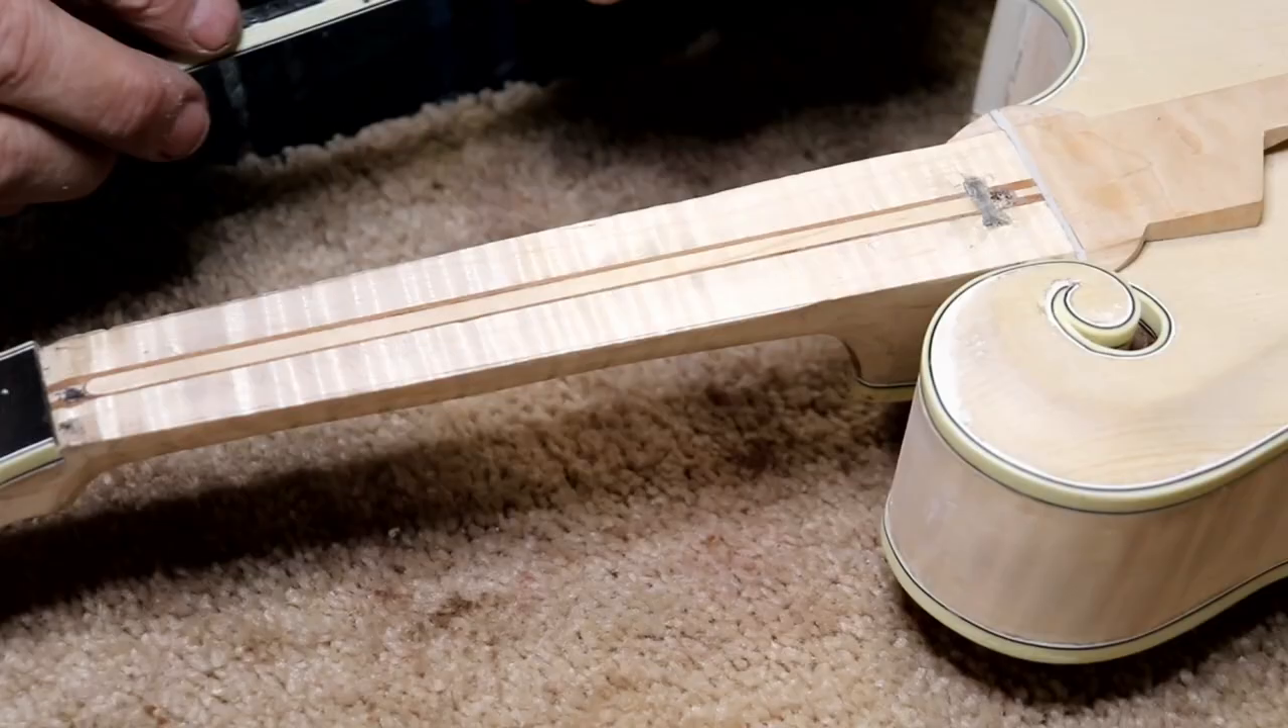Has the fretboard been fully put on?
No.